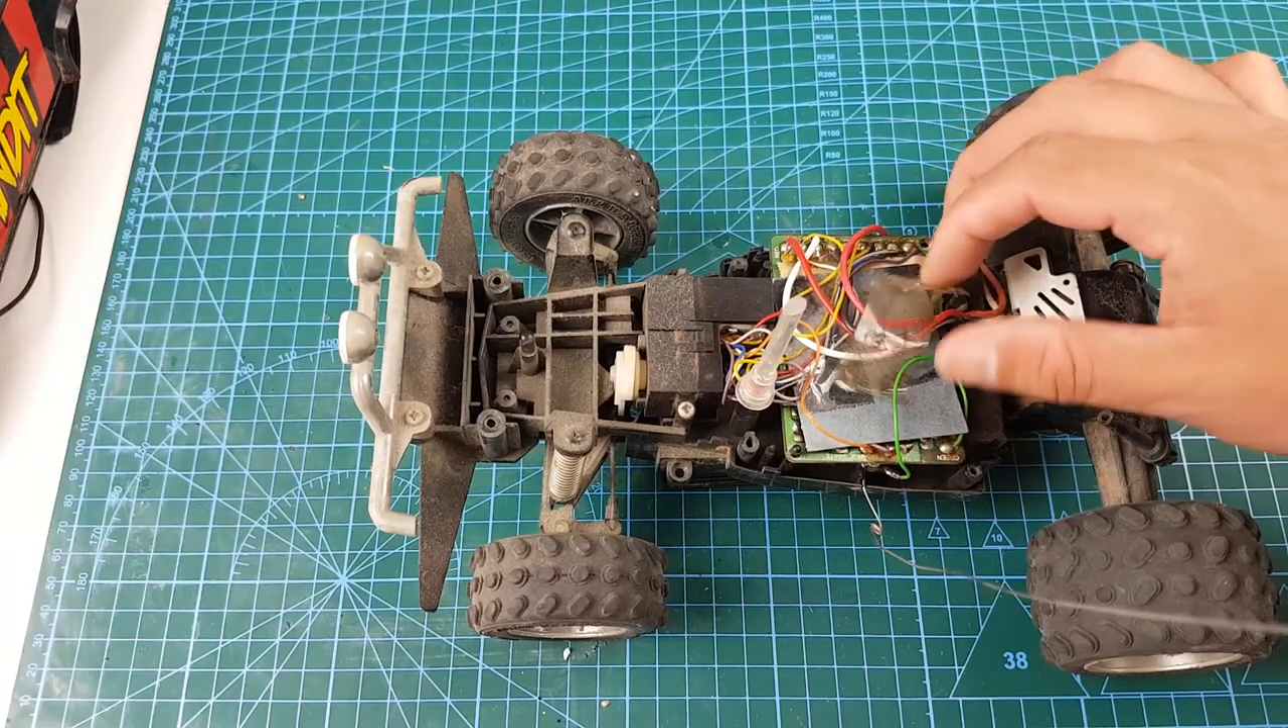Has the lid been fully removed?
Yes.